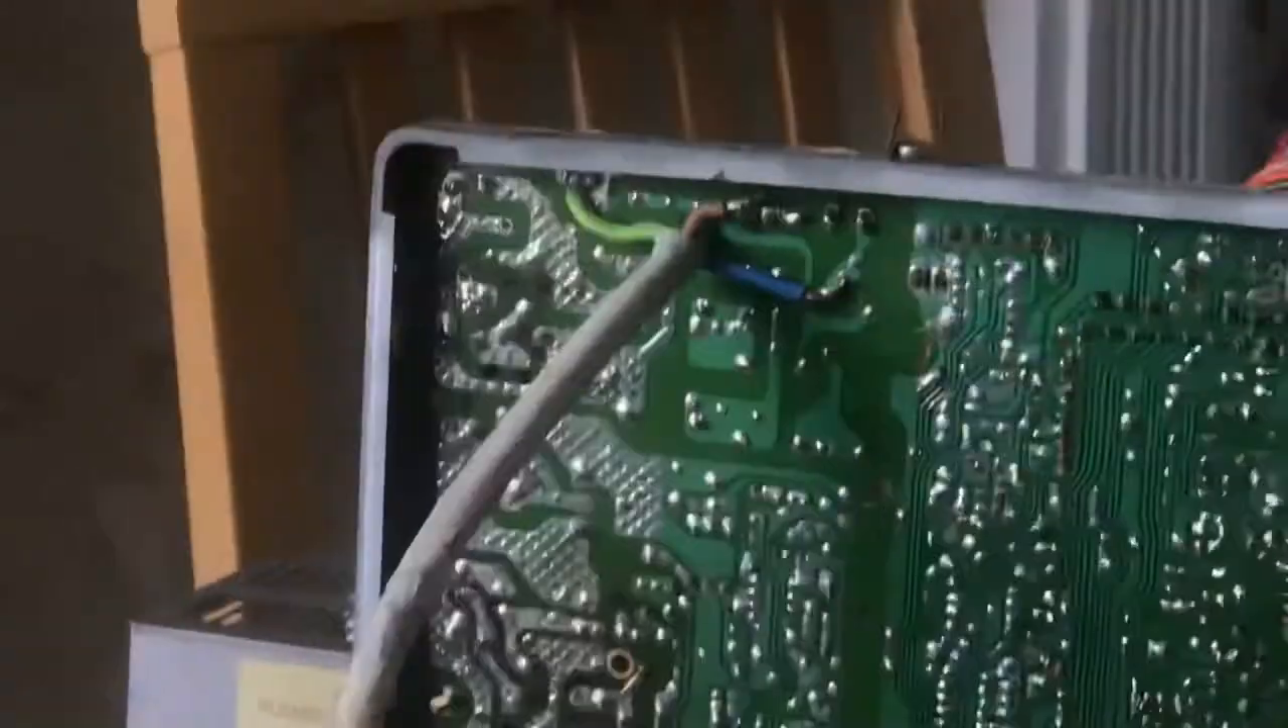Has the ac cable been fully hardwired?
Yes.